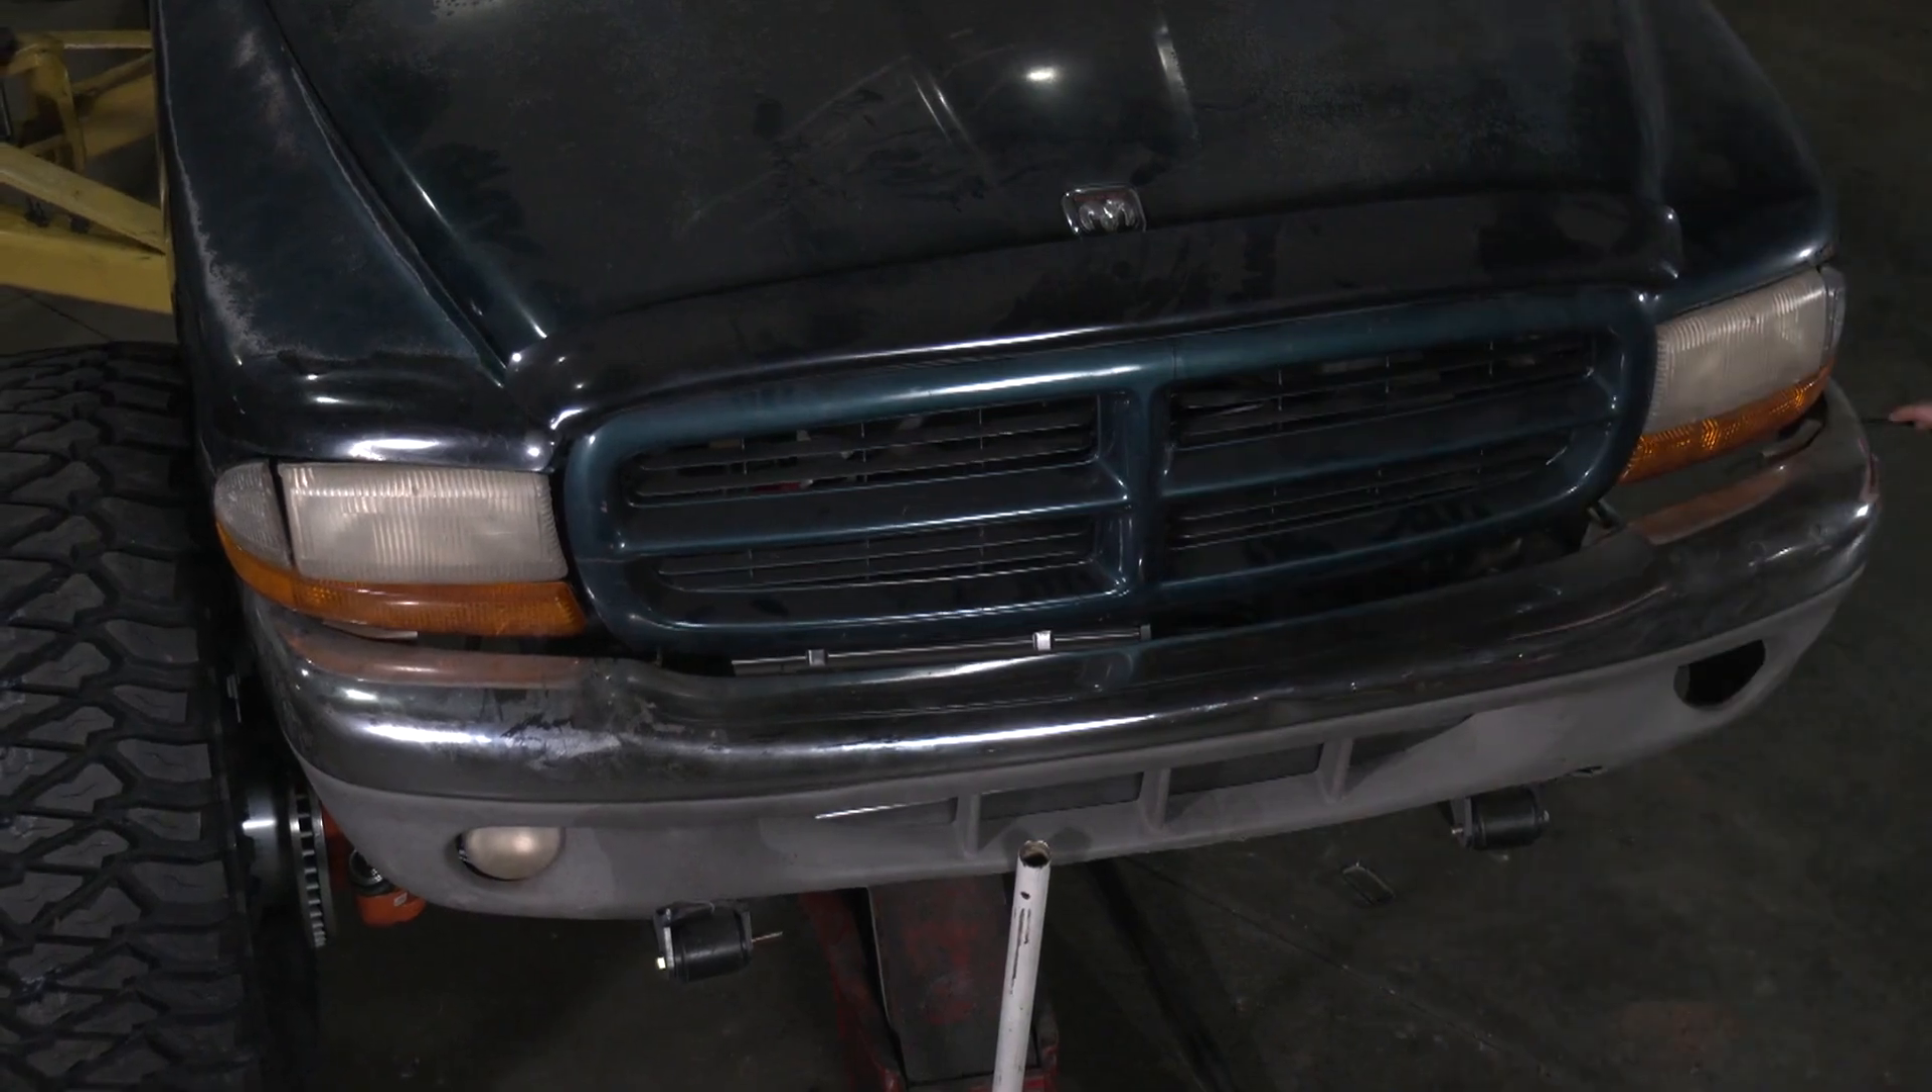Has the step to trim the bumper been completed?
No.